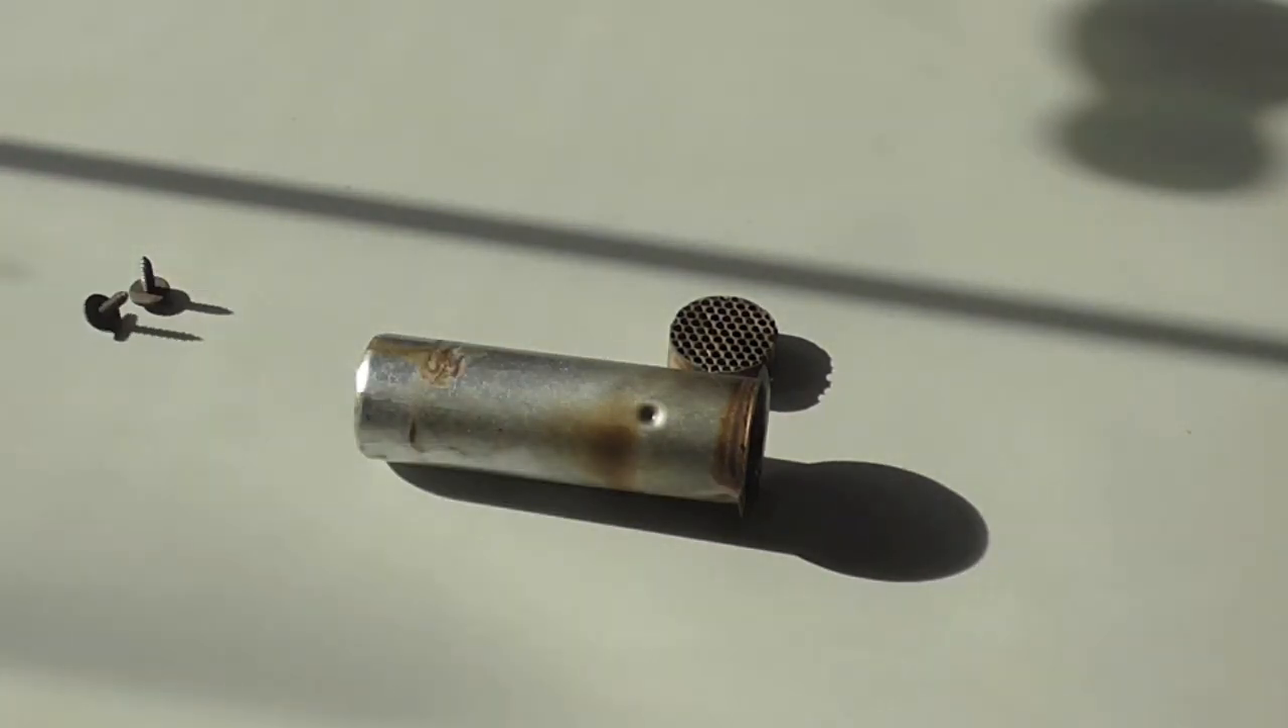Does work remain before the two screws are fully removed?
No.